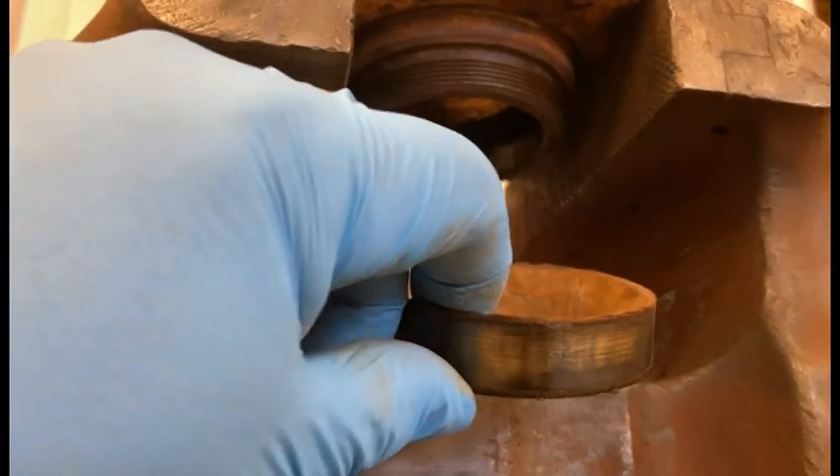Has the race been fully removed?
Yes.